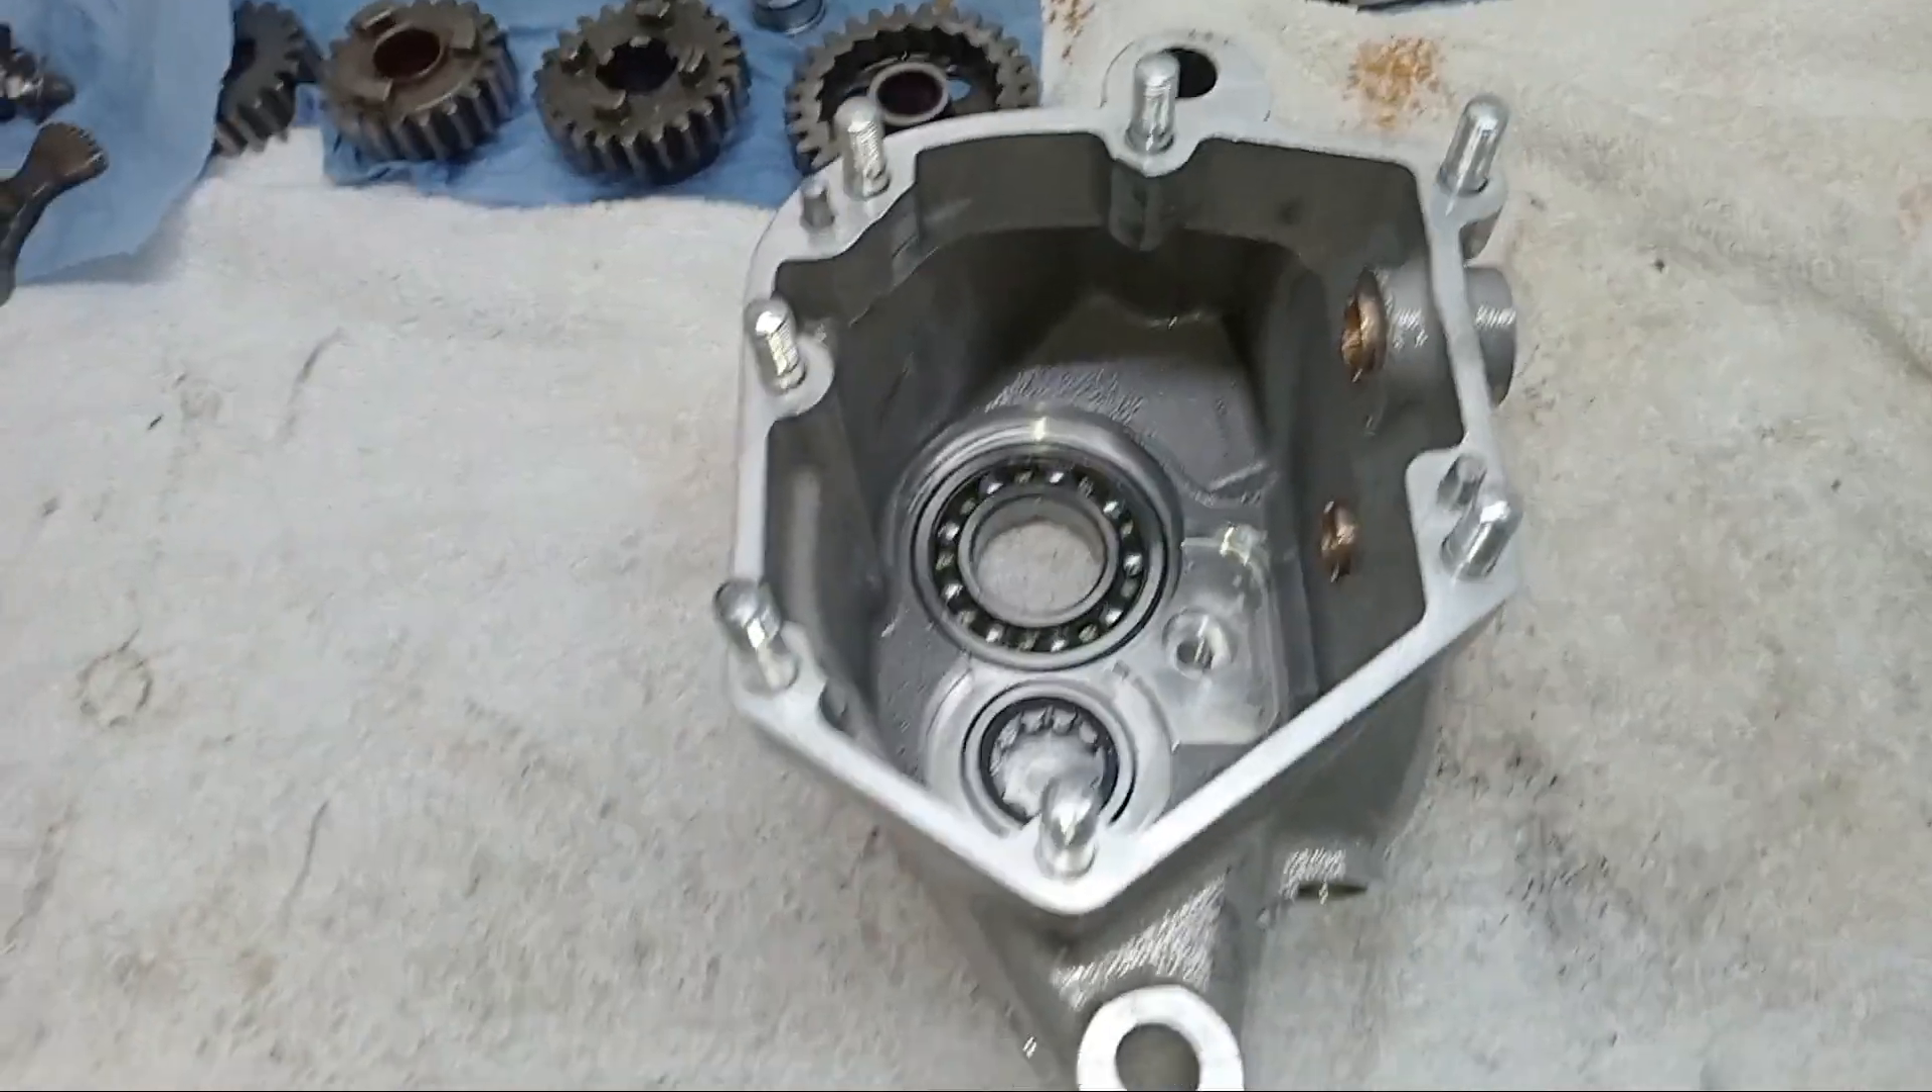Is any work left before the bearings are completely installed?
No.